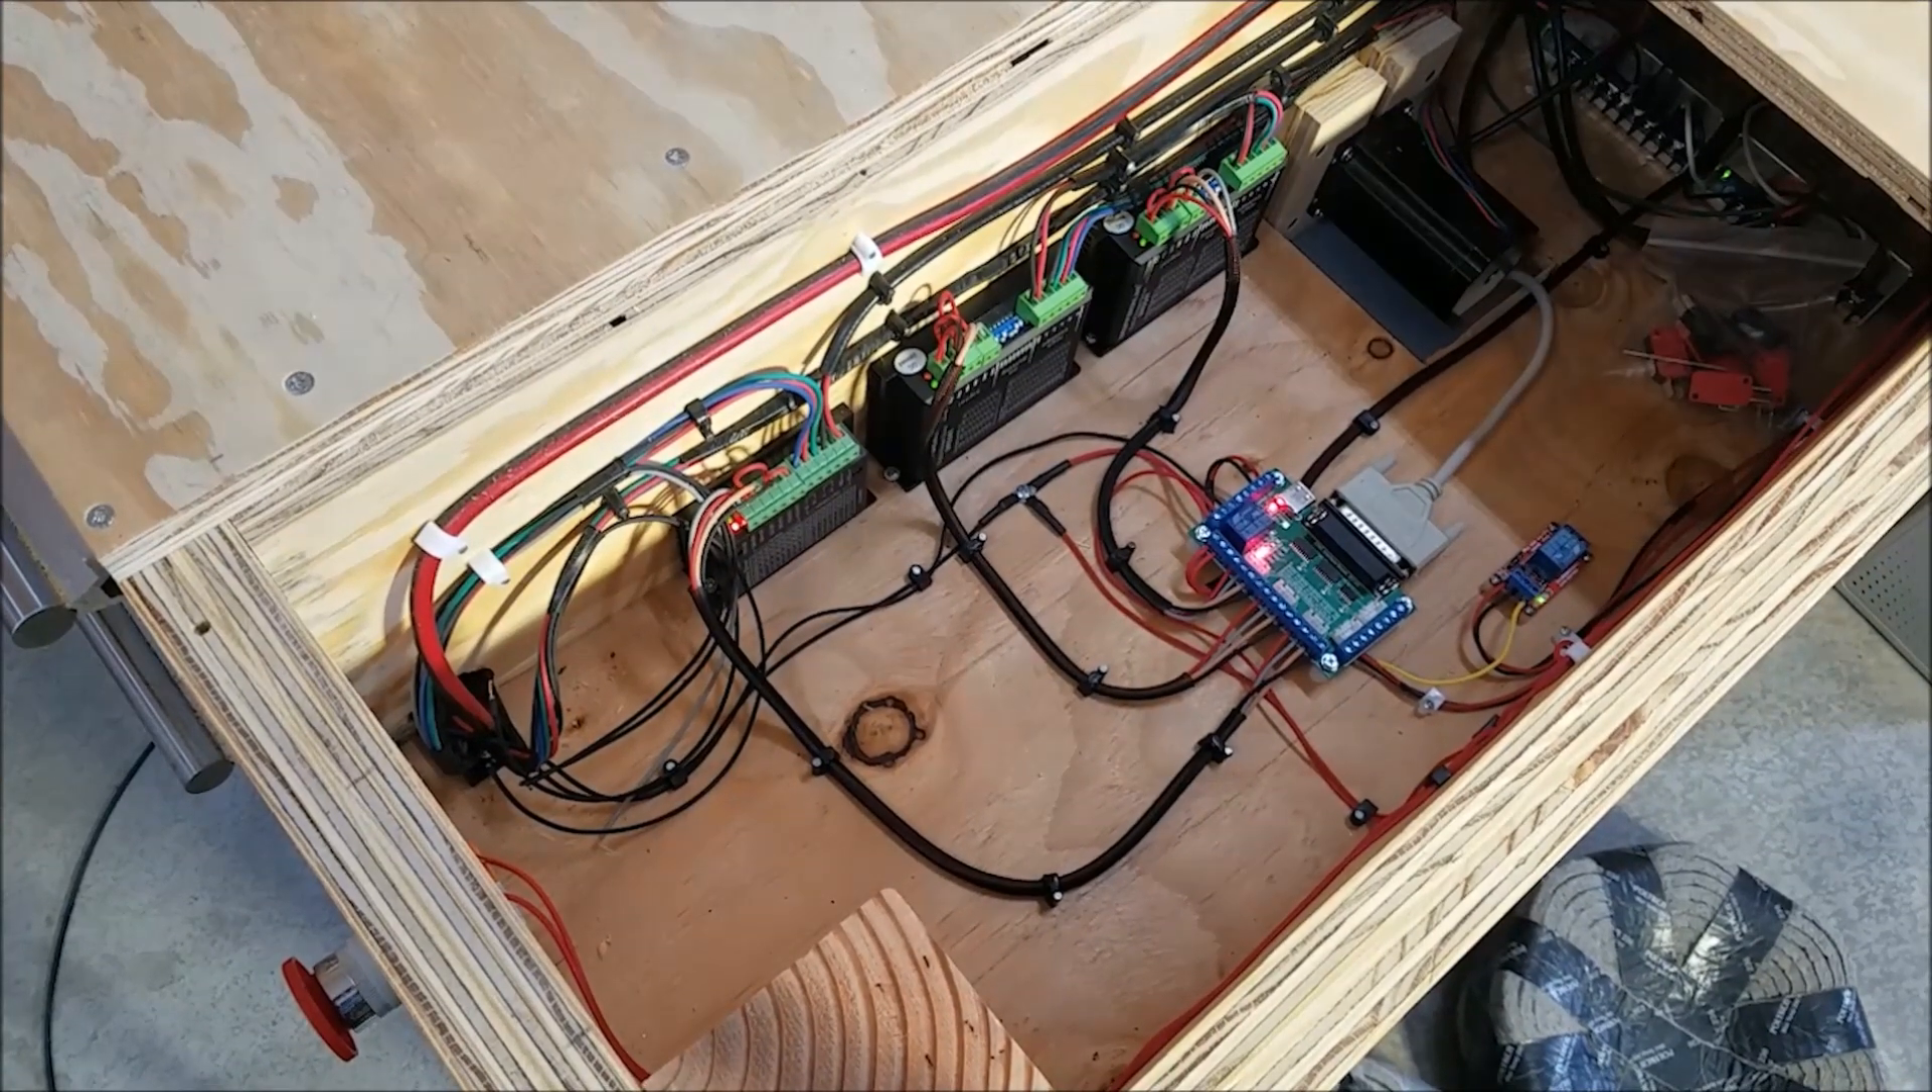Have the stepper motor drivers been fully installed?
Yes.